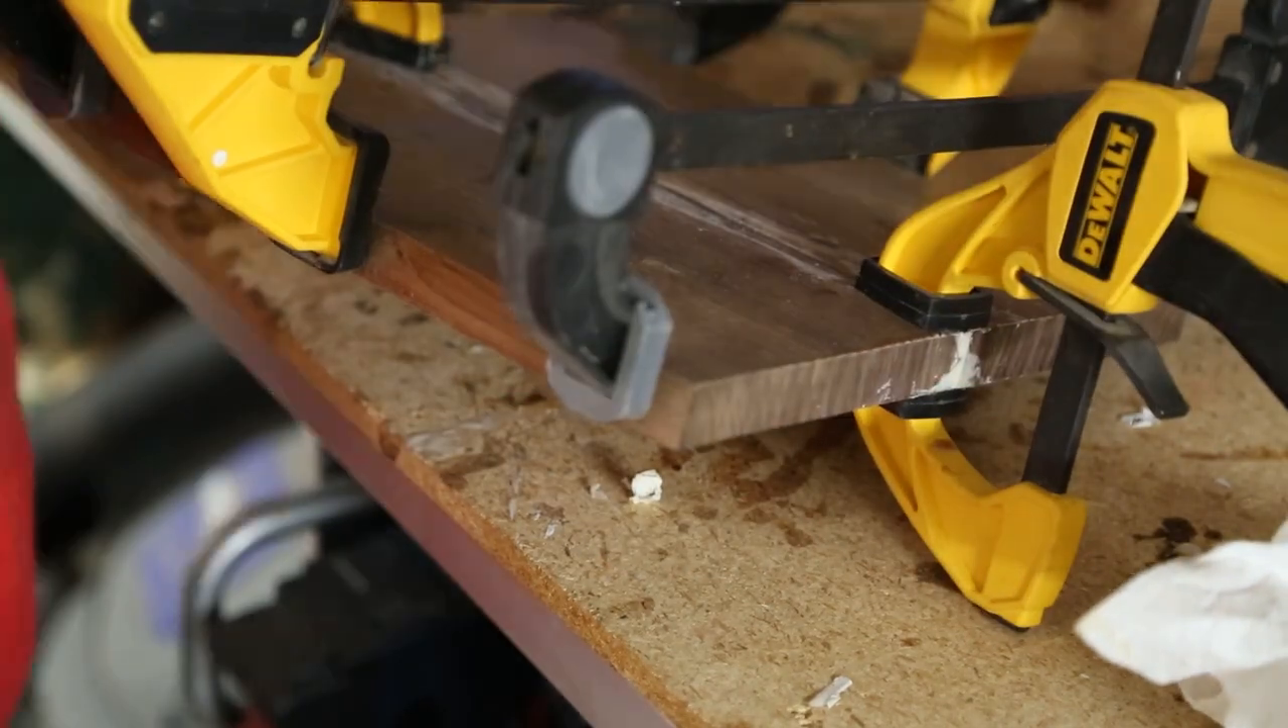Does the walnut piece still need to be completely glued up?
No.